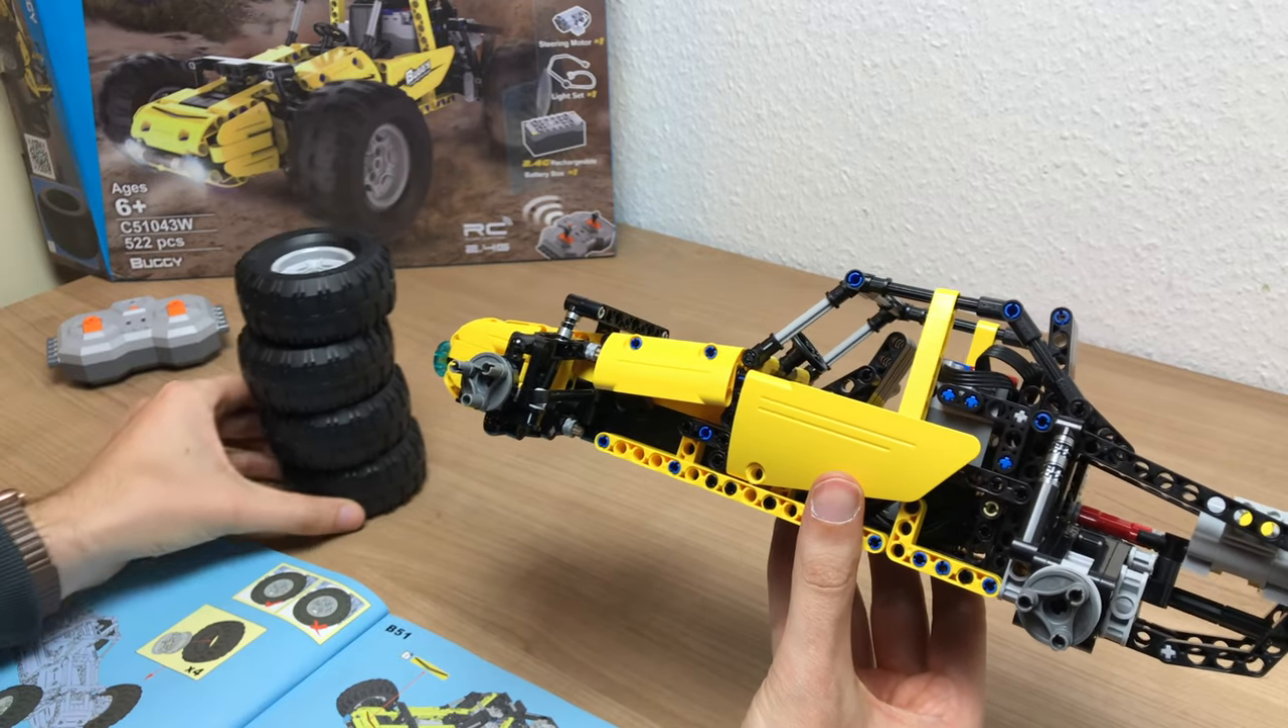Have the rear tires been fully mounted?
No.